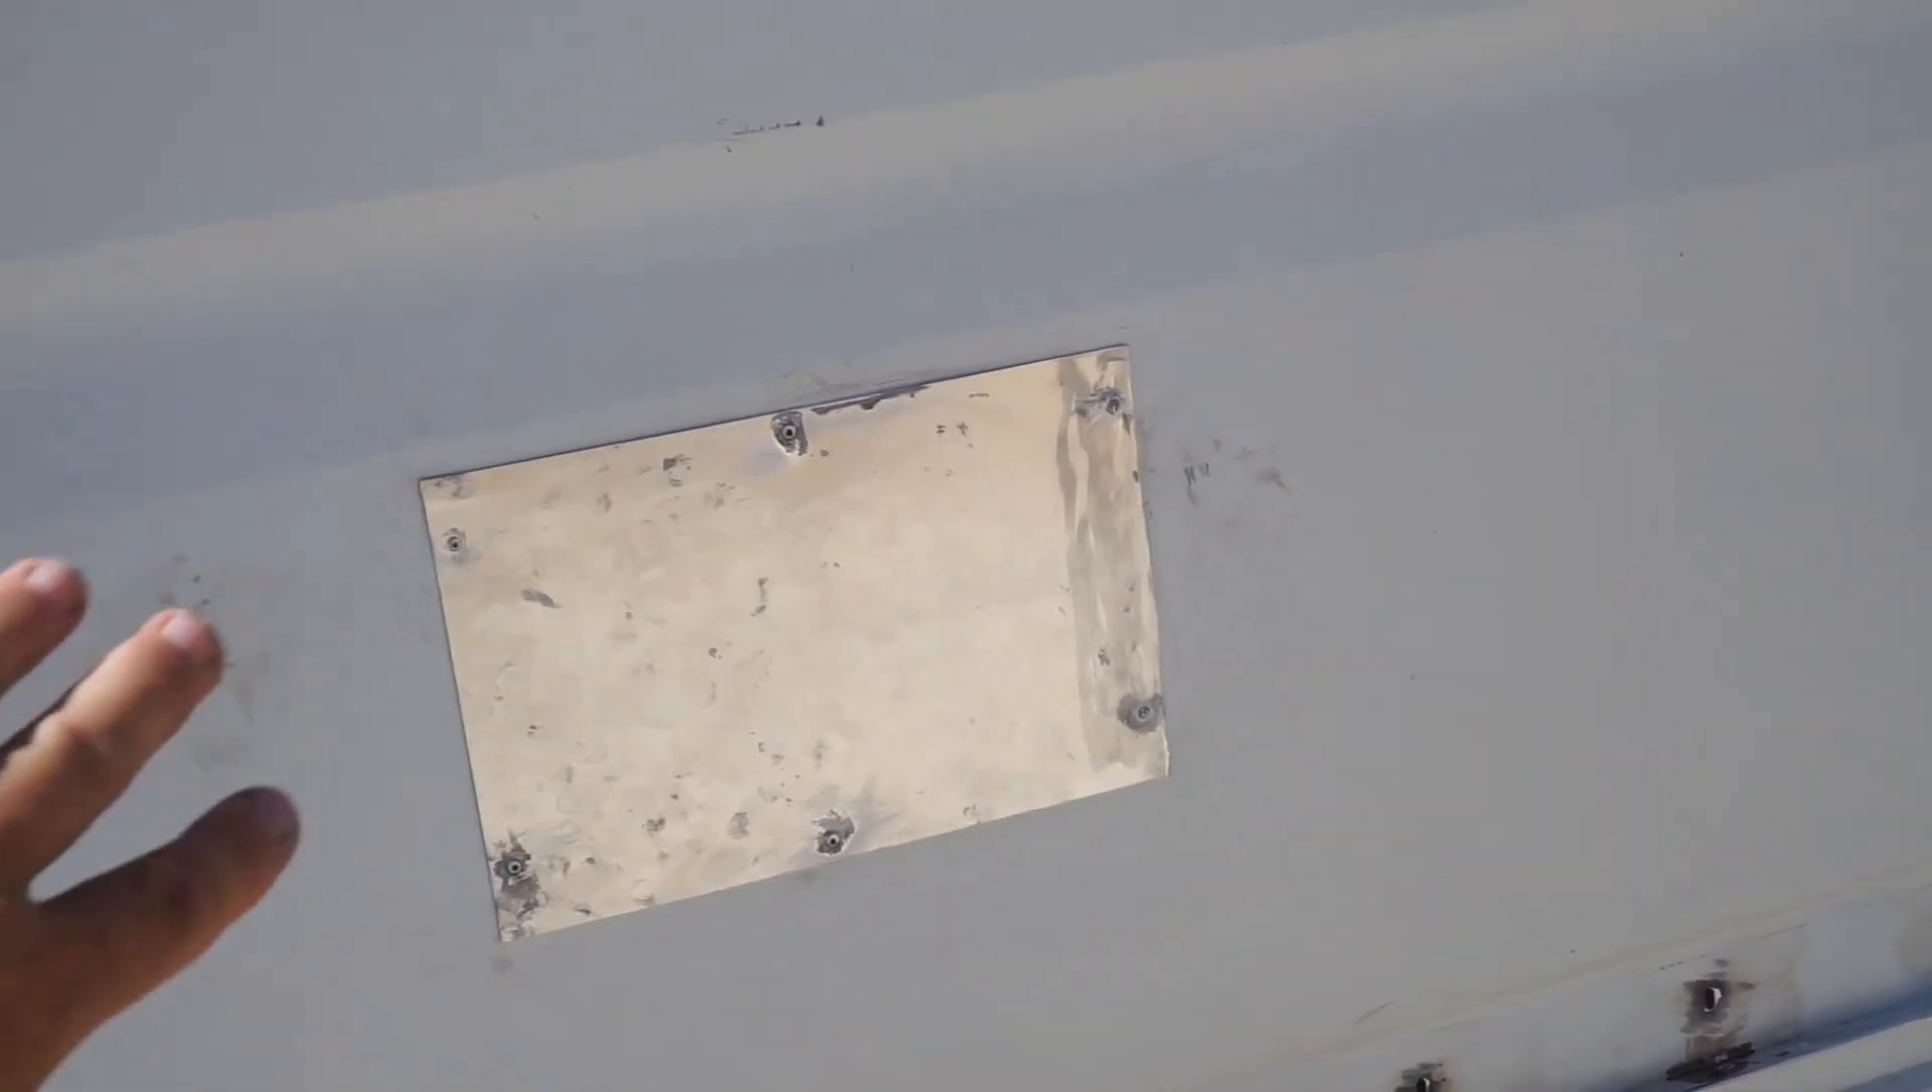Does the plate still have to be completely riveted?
No.